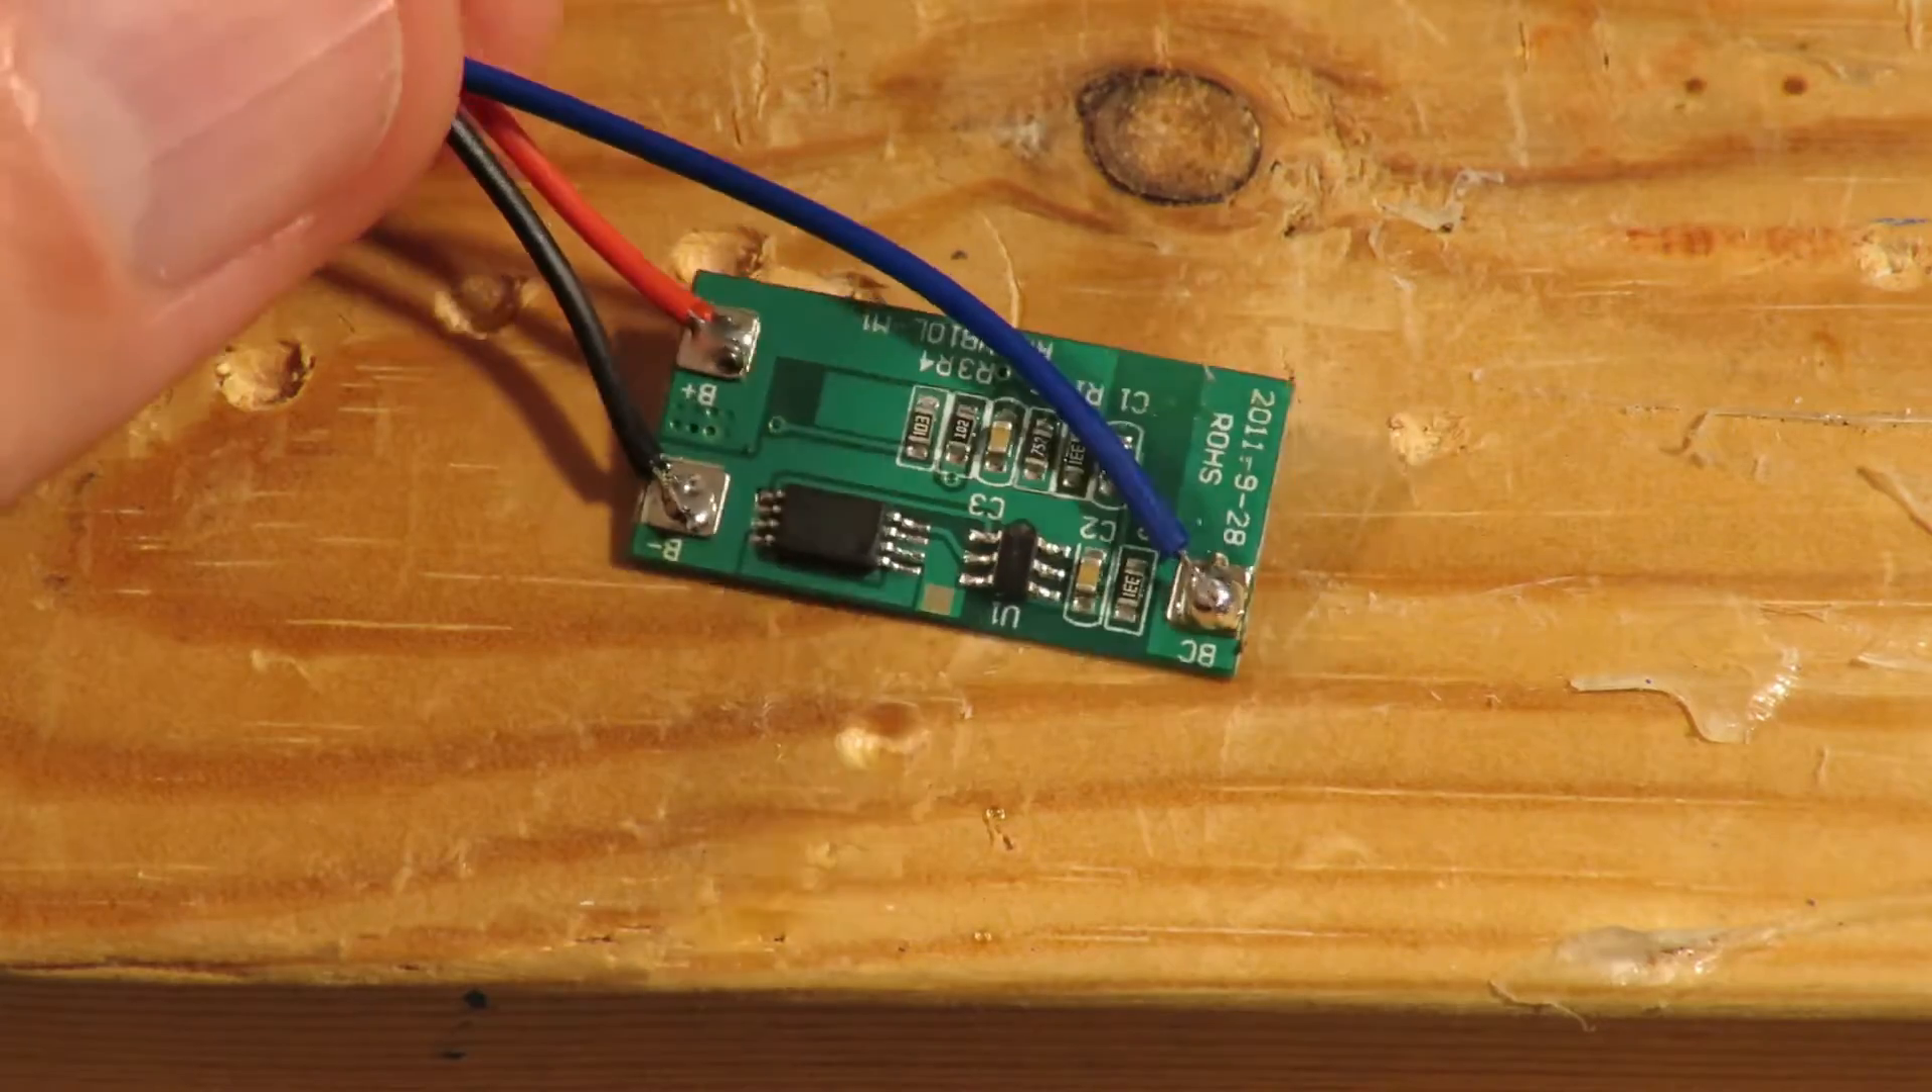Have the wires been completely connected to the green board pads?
Yes.